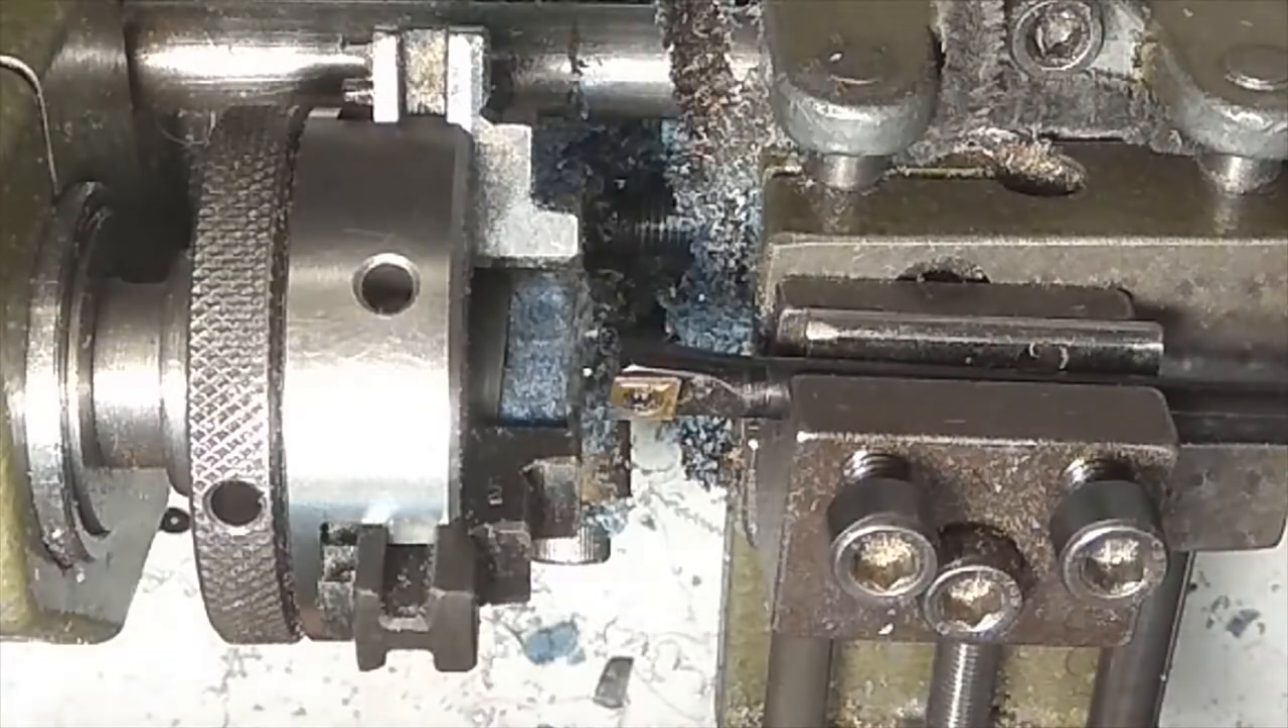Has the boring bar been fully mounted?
Yes.